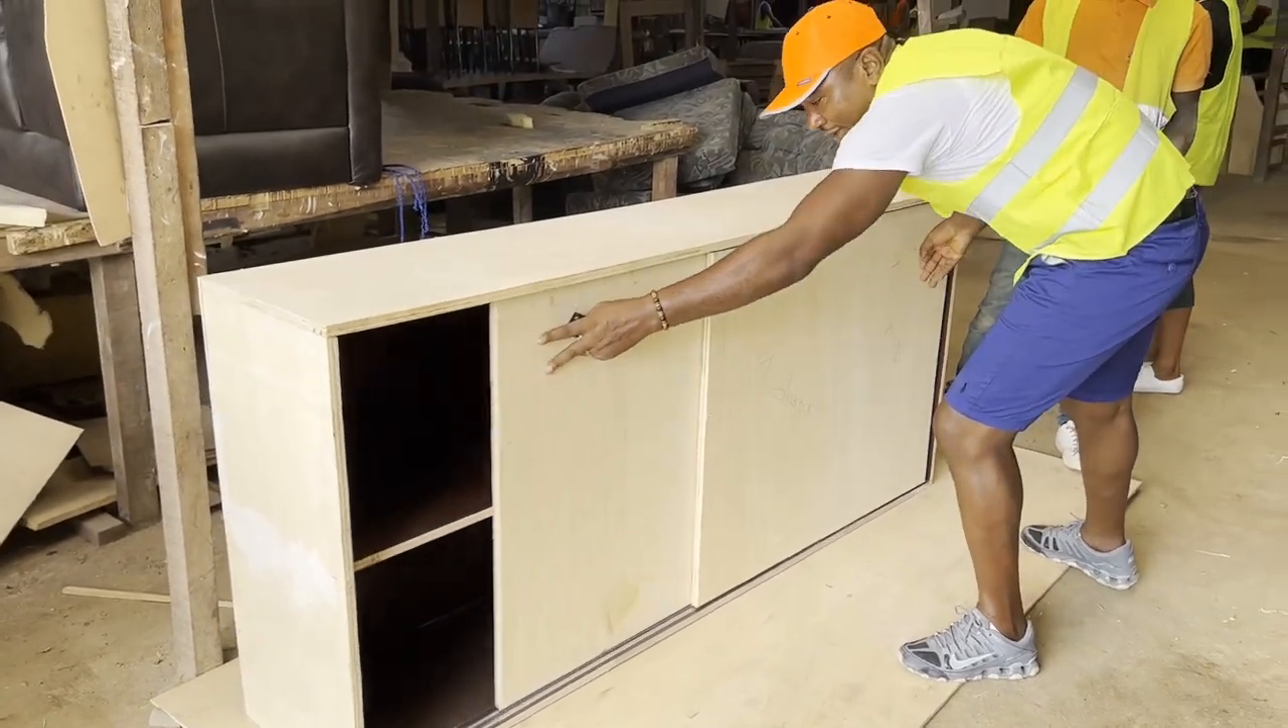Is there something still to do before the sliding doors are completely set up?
No.